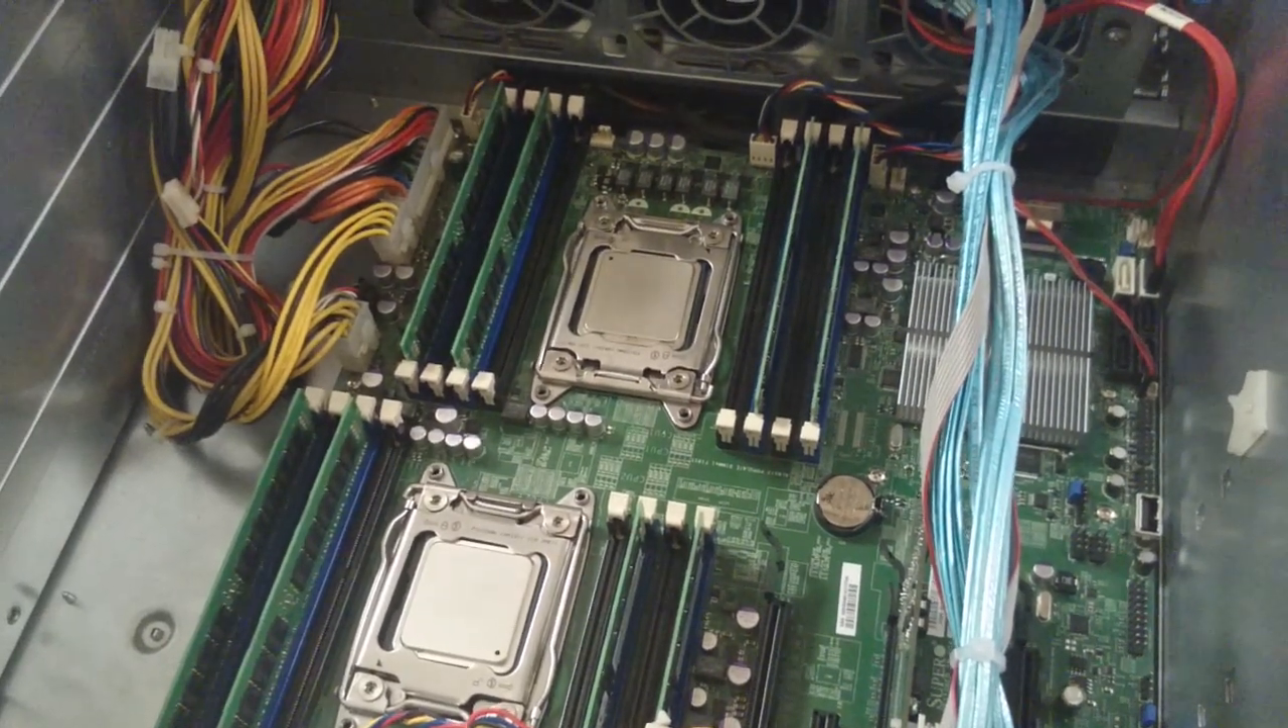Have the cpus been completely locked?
Yes.